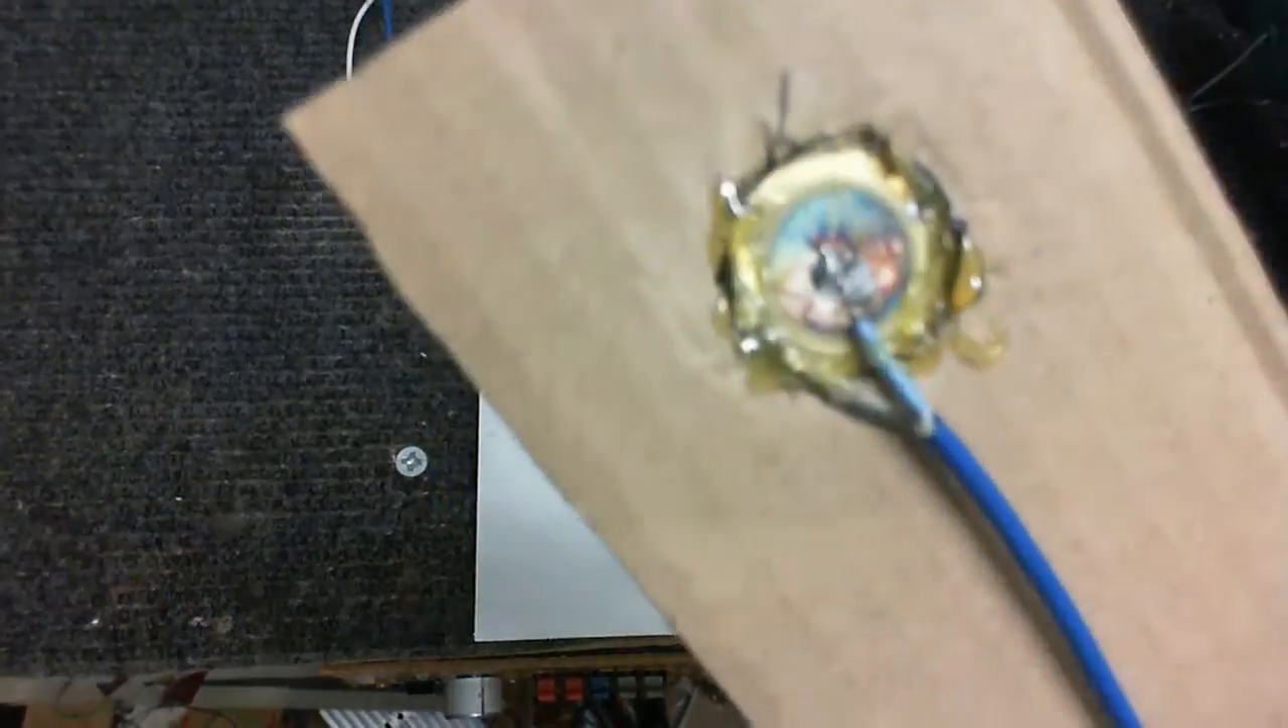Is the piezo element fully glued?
Yes.